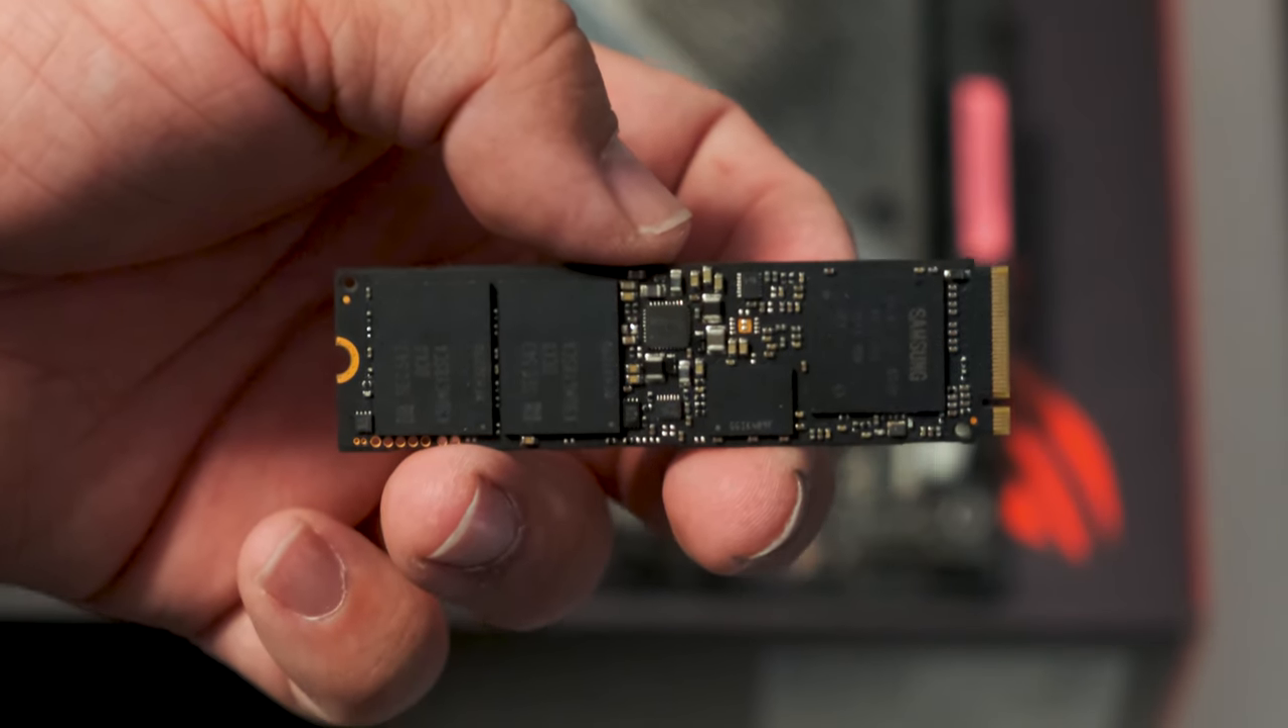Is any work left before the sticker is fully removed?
No.